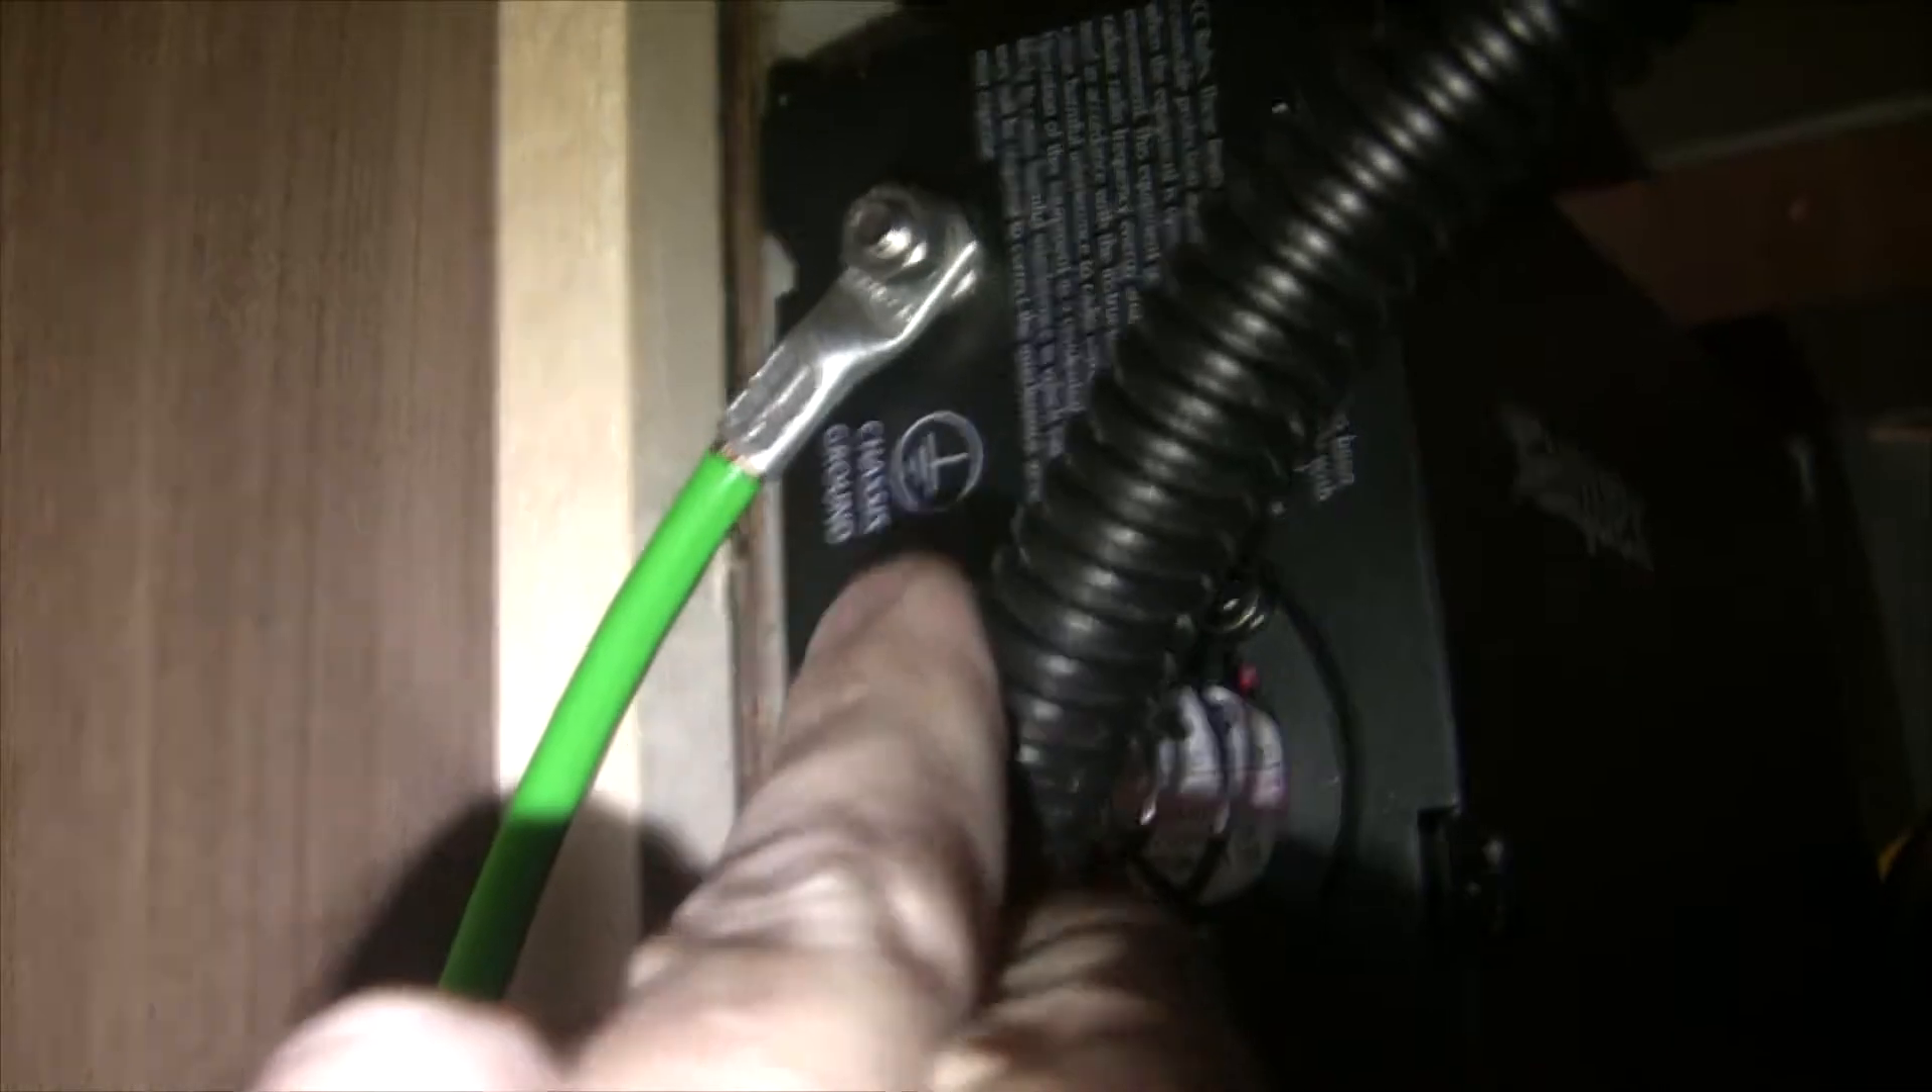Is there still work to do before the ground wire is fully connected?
No.